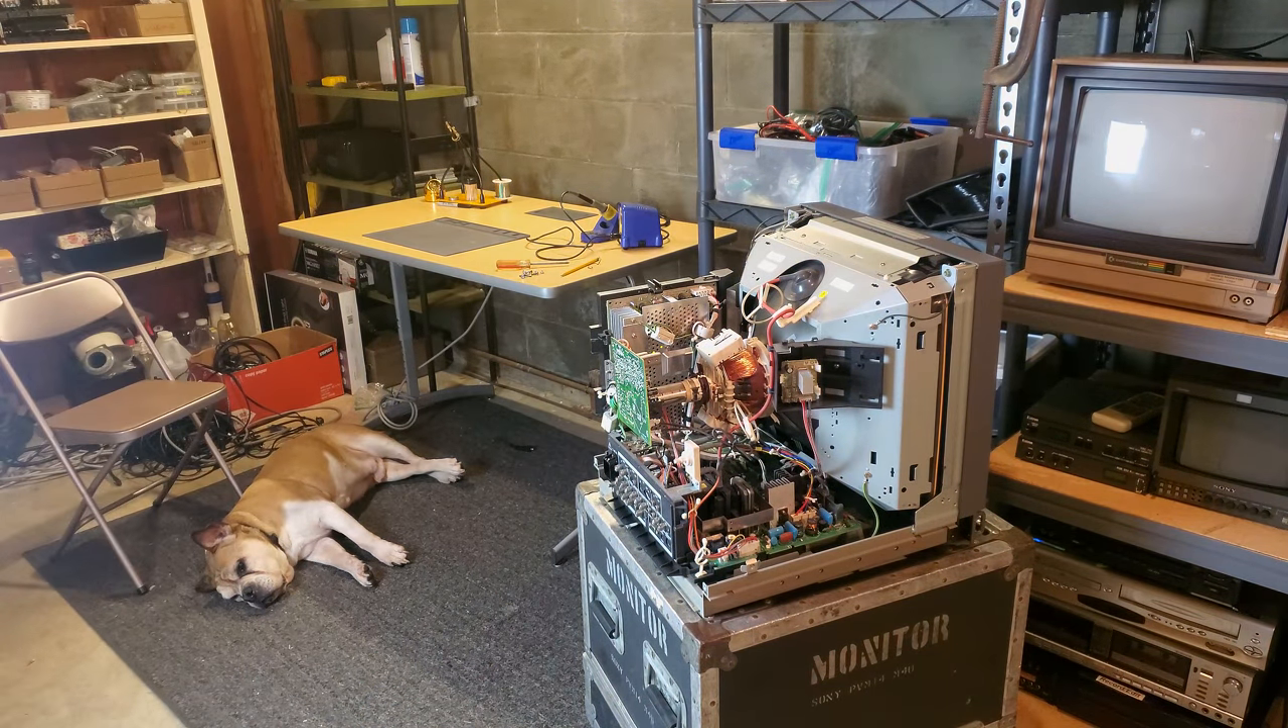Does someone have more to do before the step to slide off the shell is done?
No.